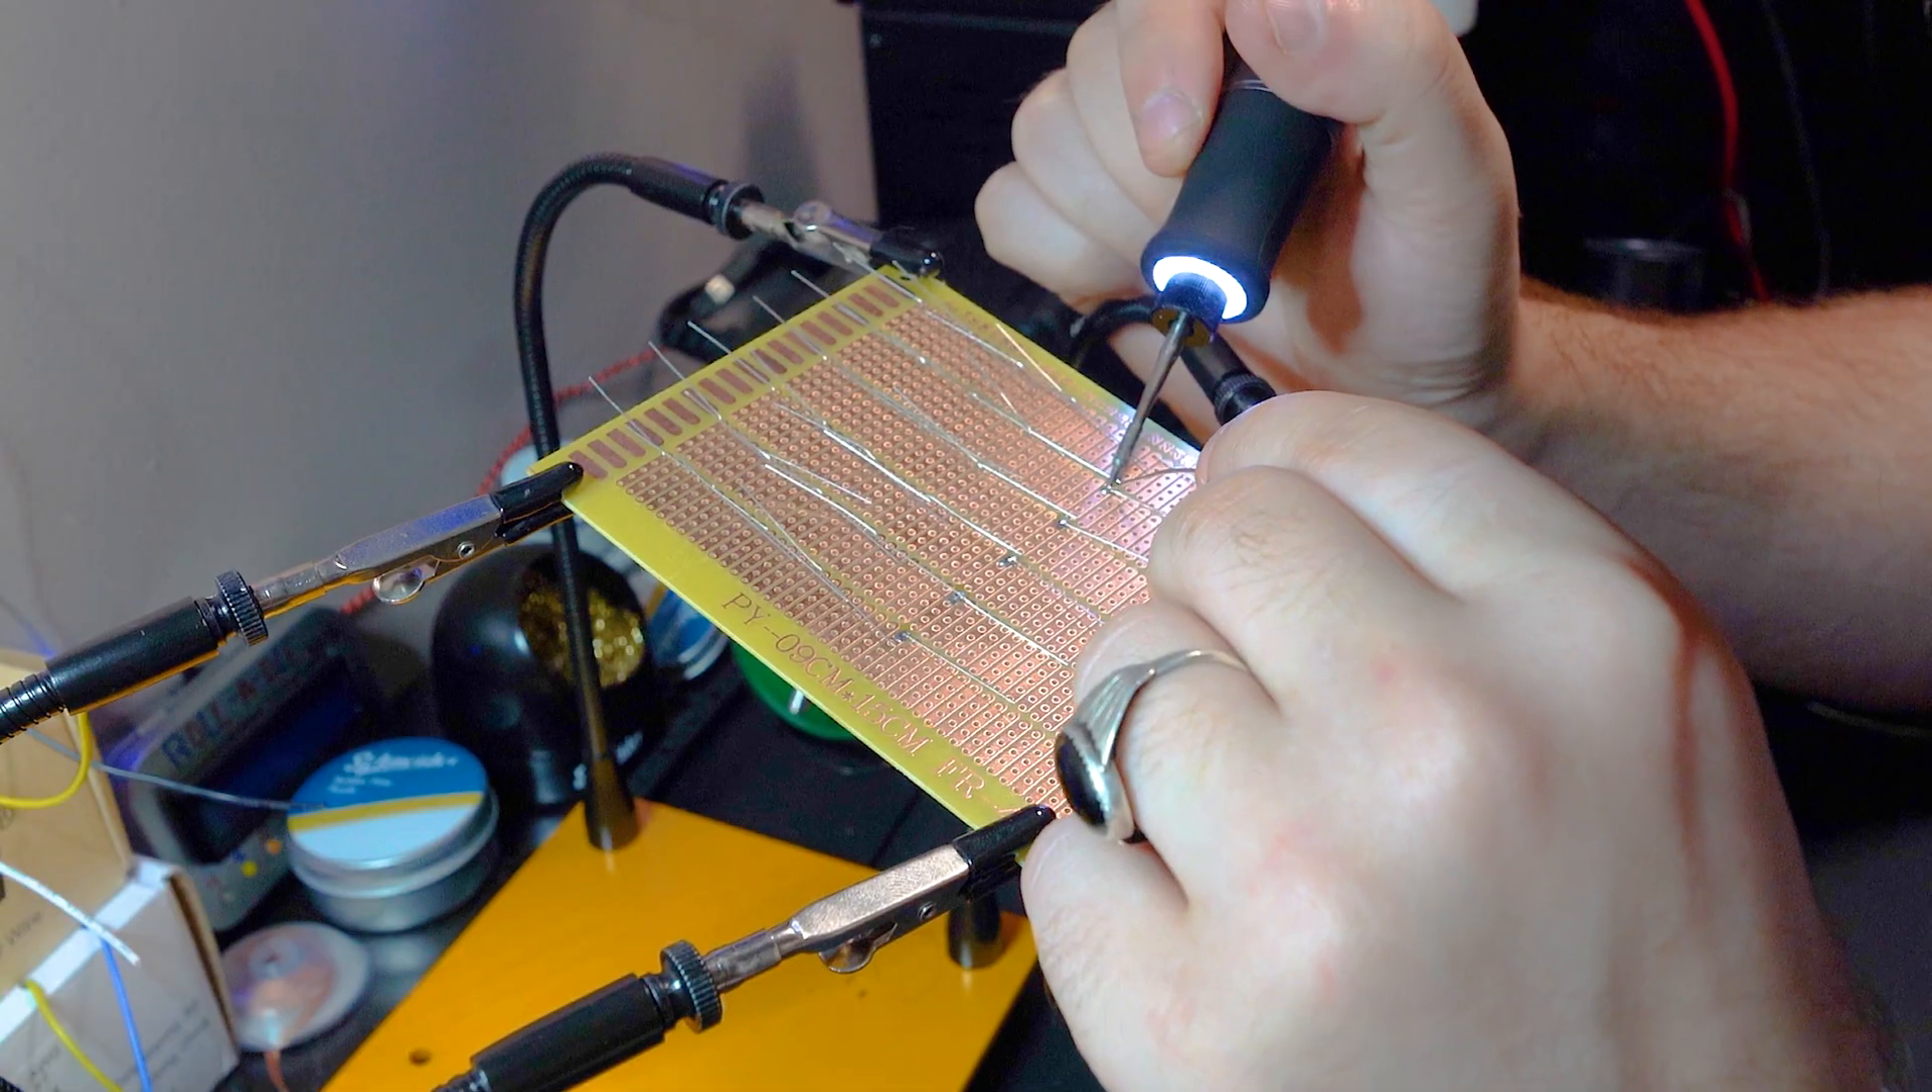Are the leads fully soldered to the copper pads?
No.